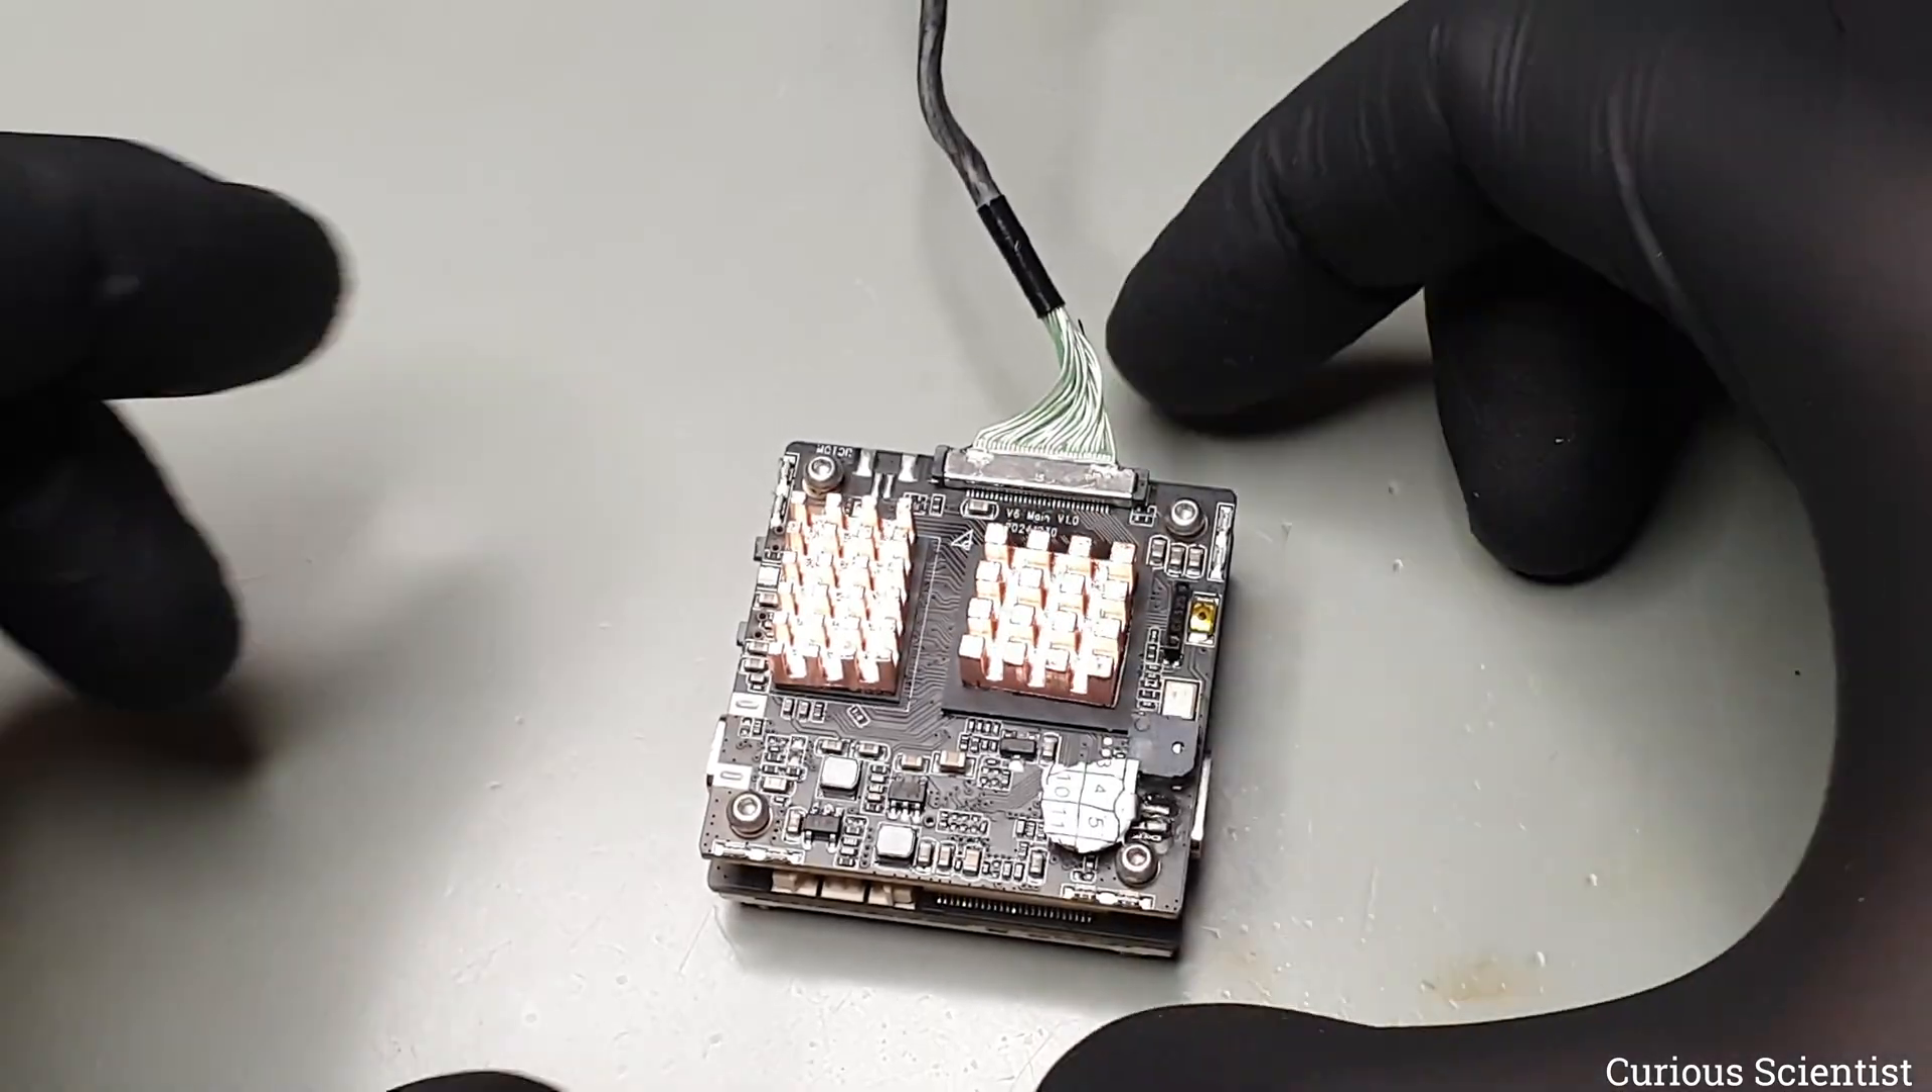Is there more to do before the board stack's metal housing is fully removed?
No.